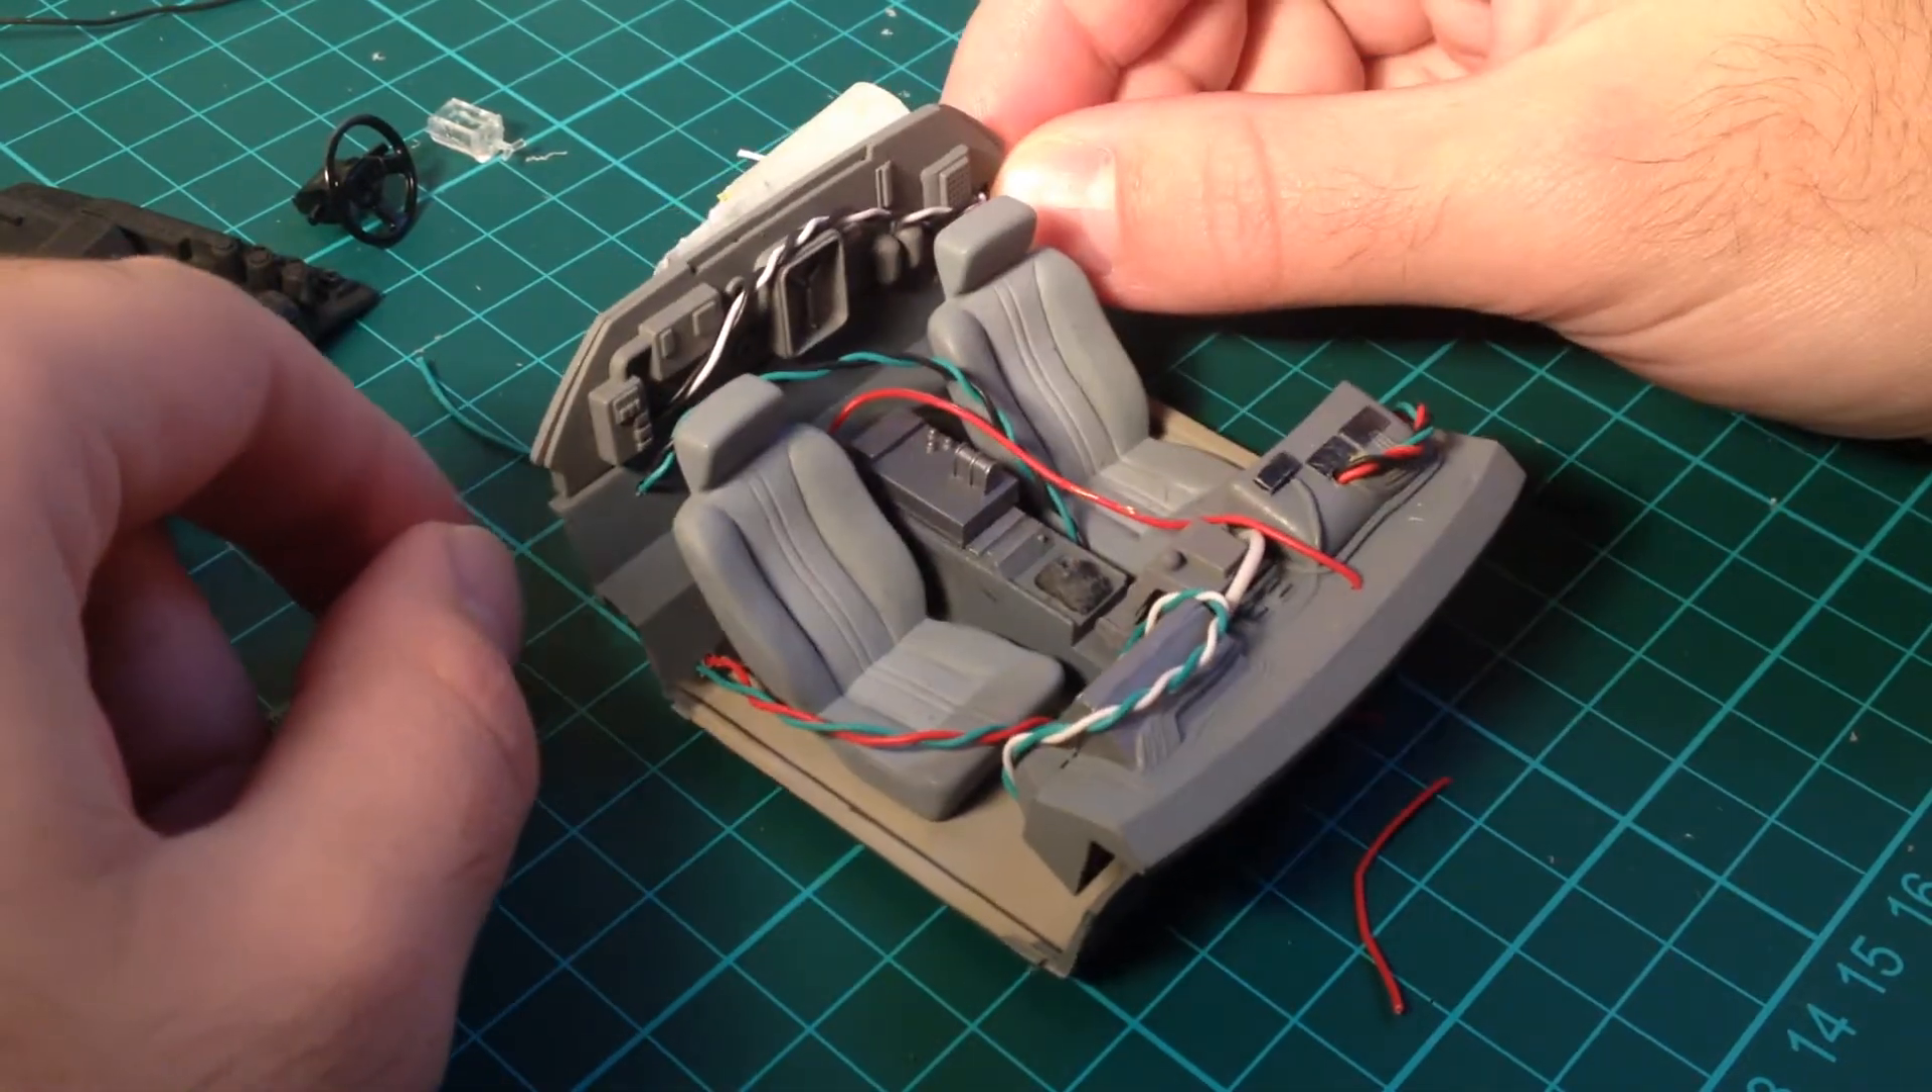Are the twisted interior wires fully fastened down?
No.